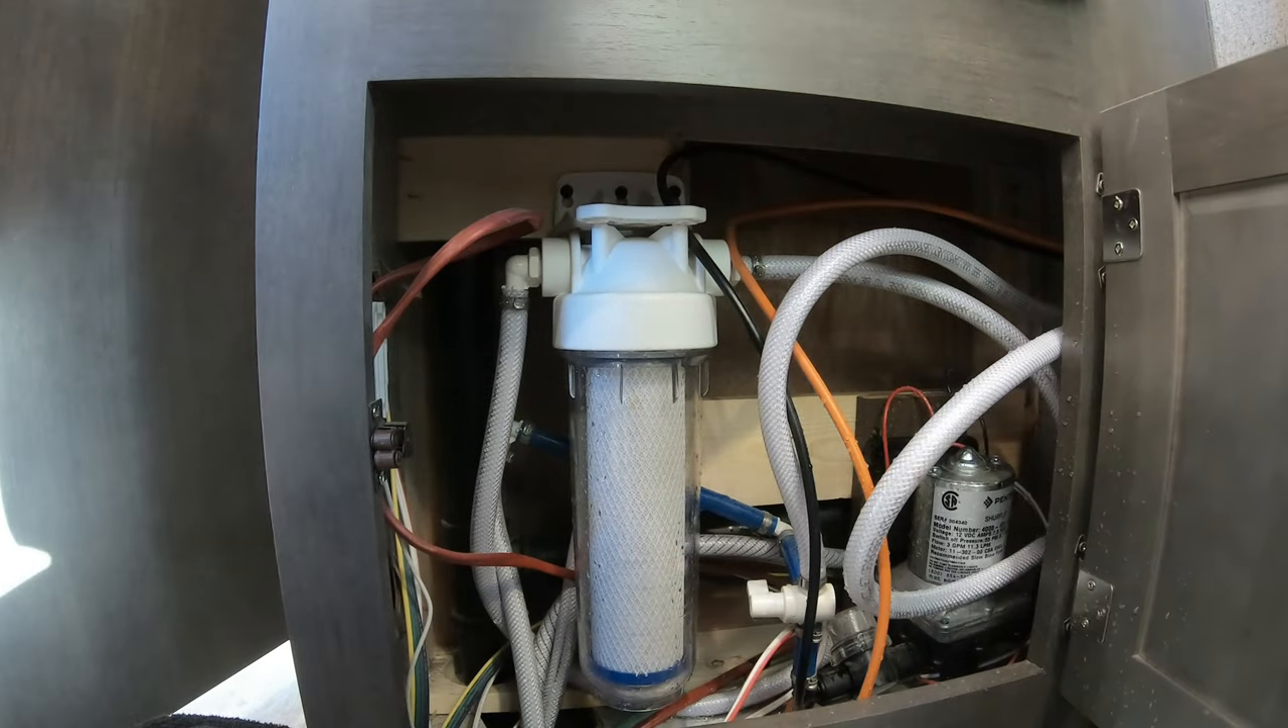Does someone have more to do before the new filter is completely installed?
No.